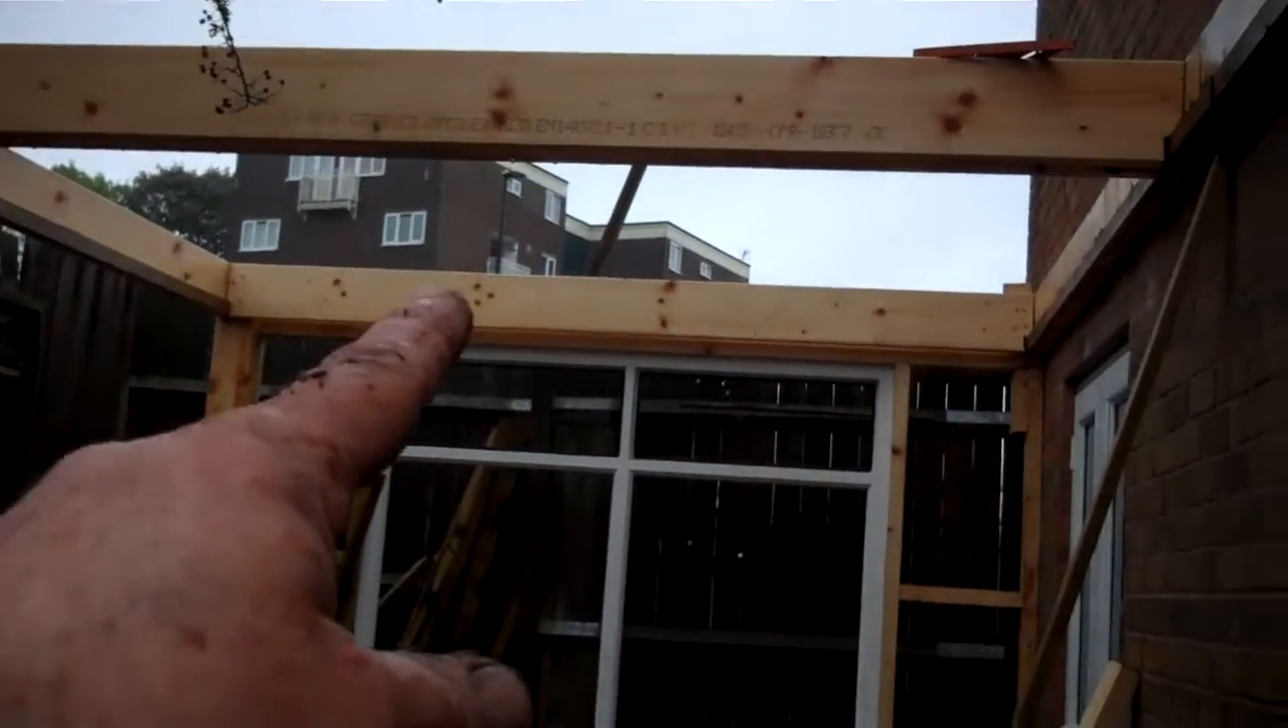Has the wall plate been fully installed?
Yes.